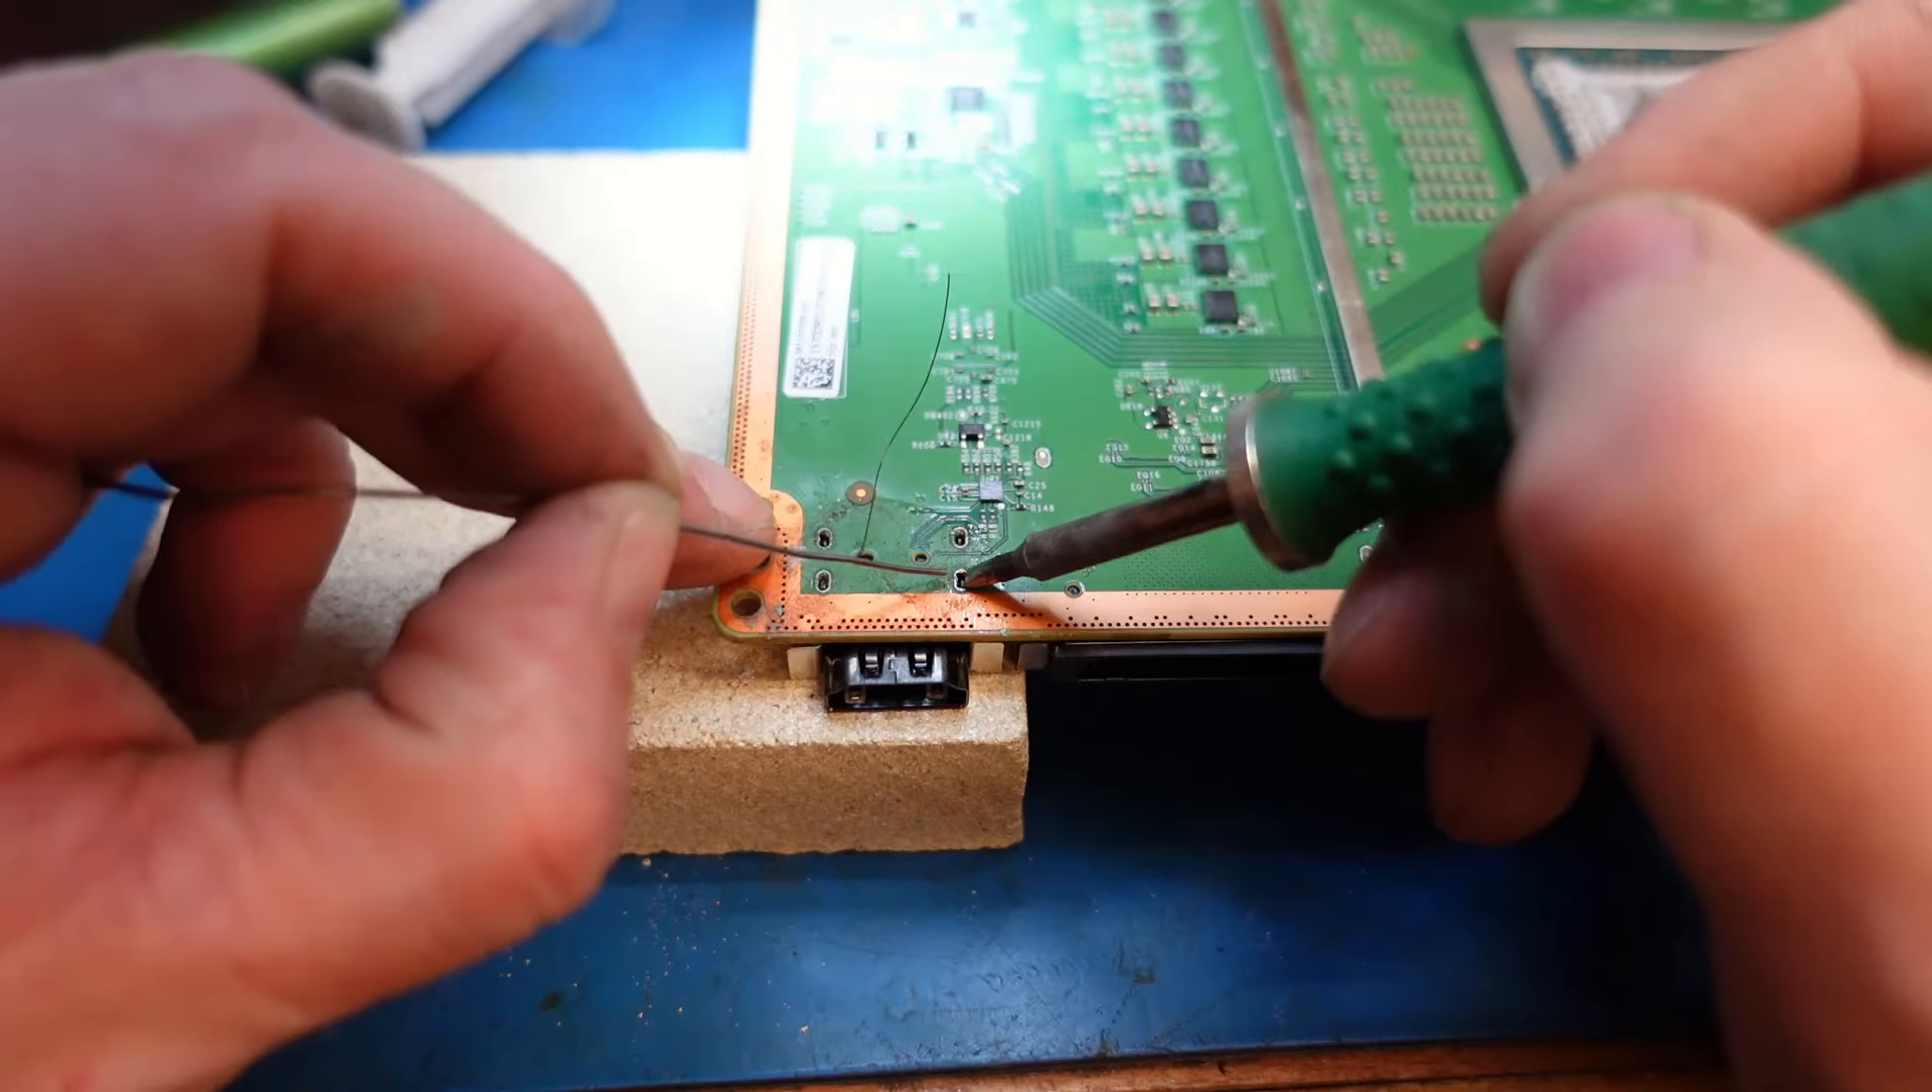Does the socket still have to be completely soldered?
Yes.